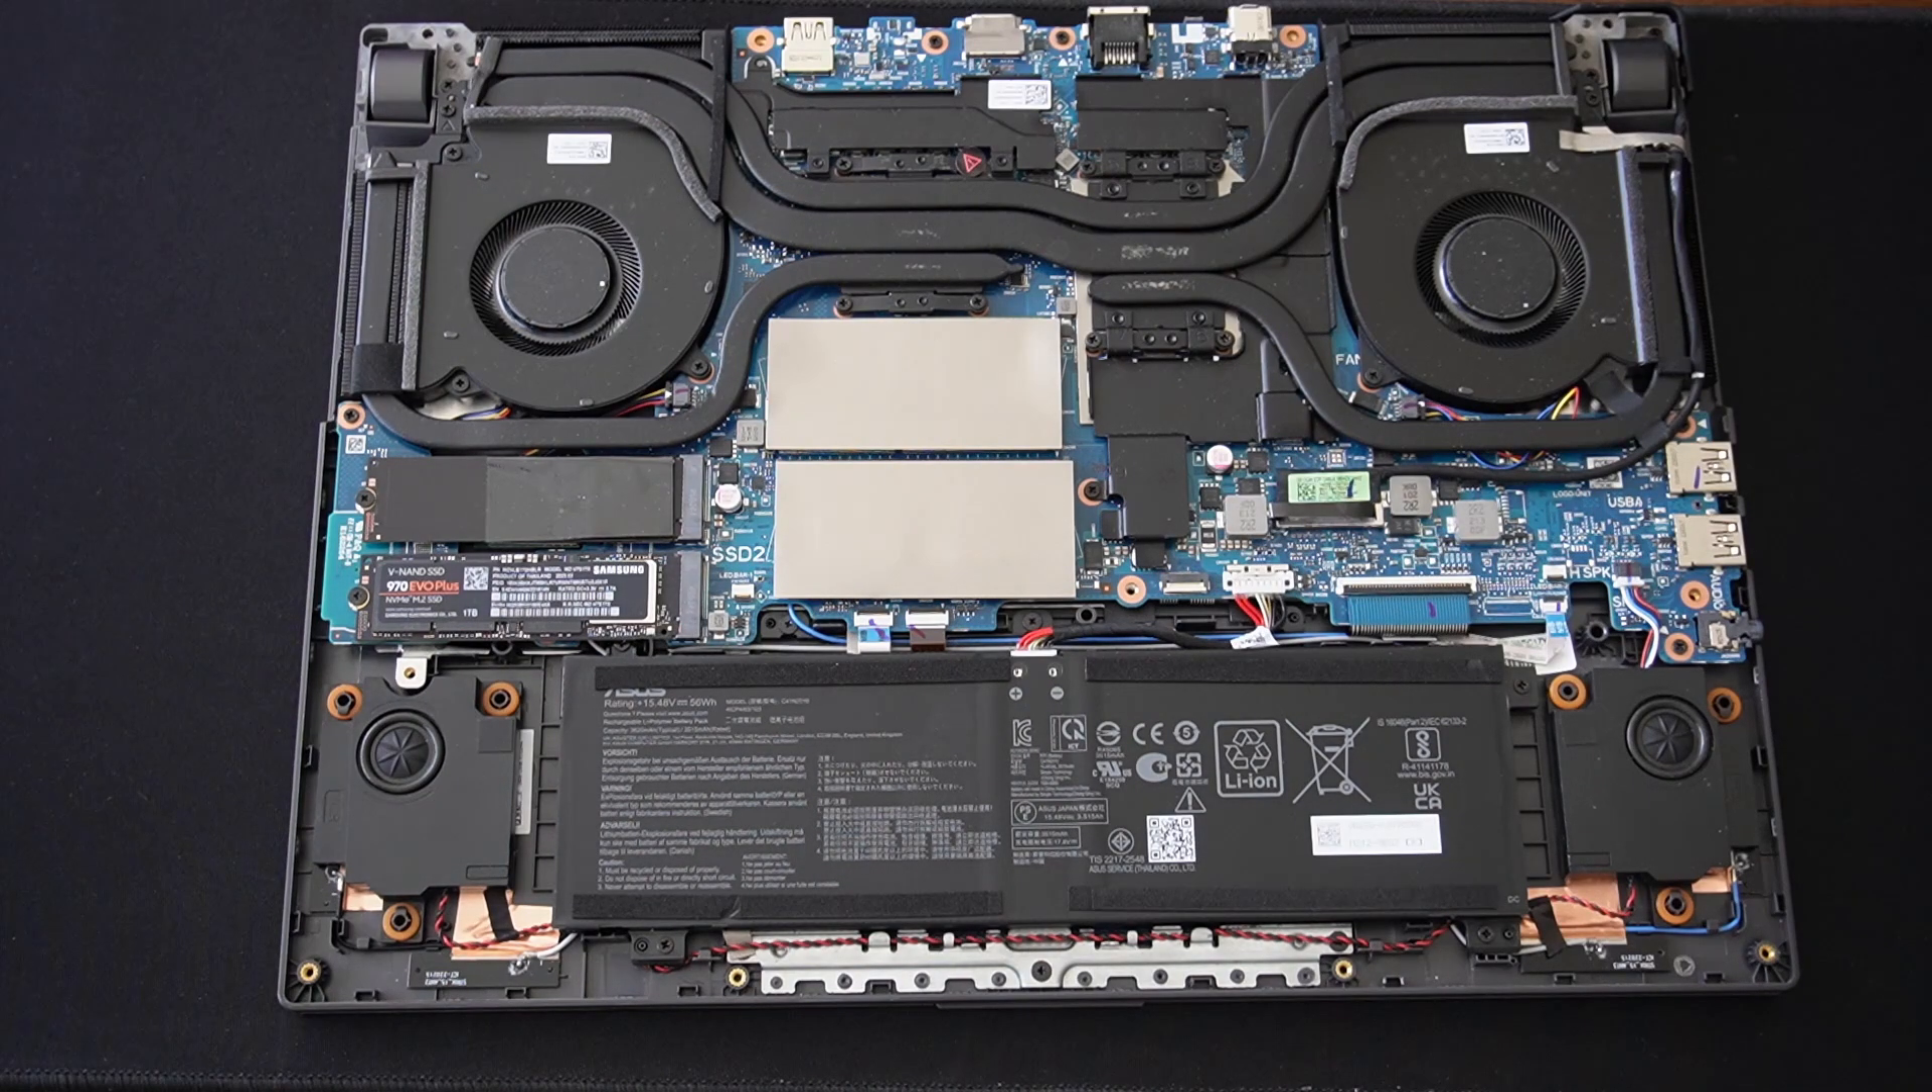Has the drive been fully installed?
Yes.